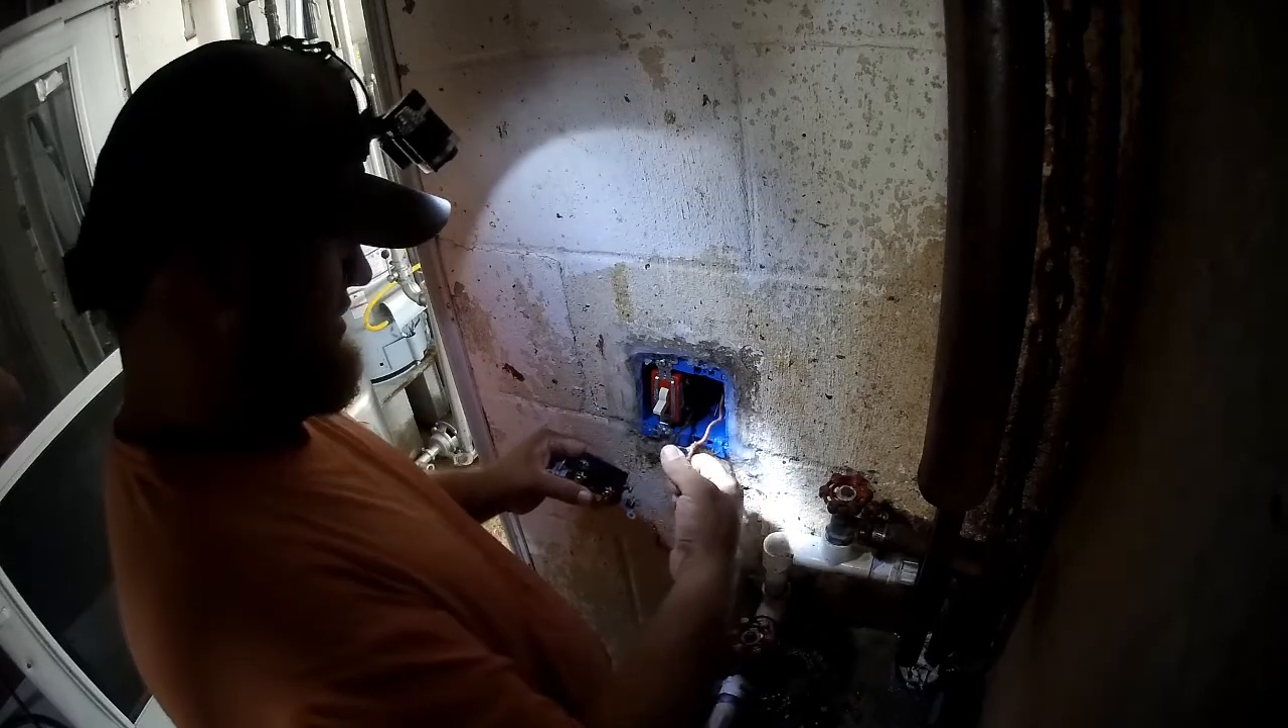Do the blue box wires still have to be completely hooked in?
Yes.